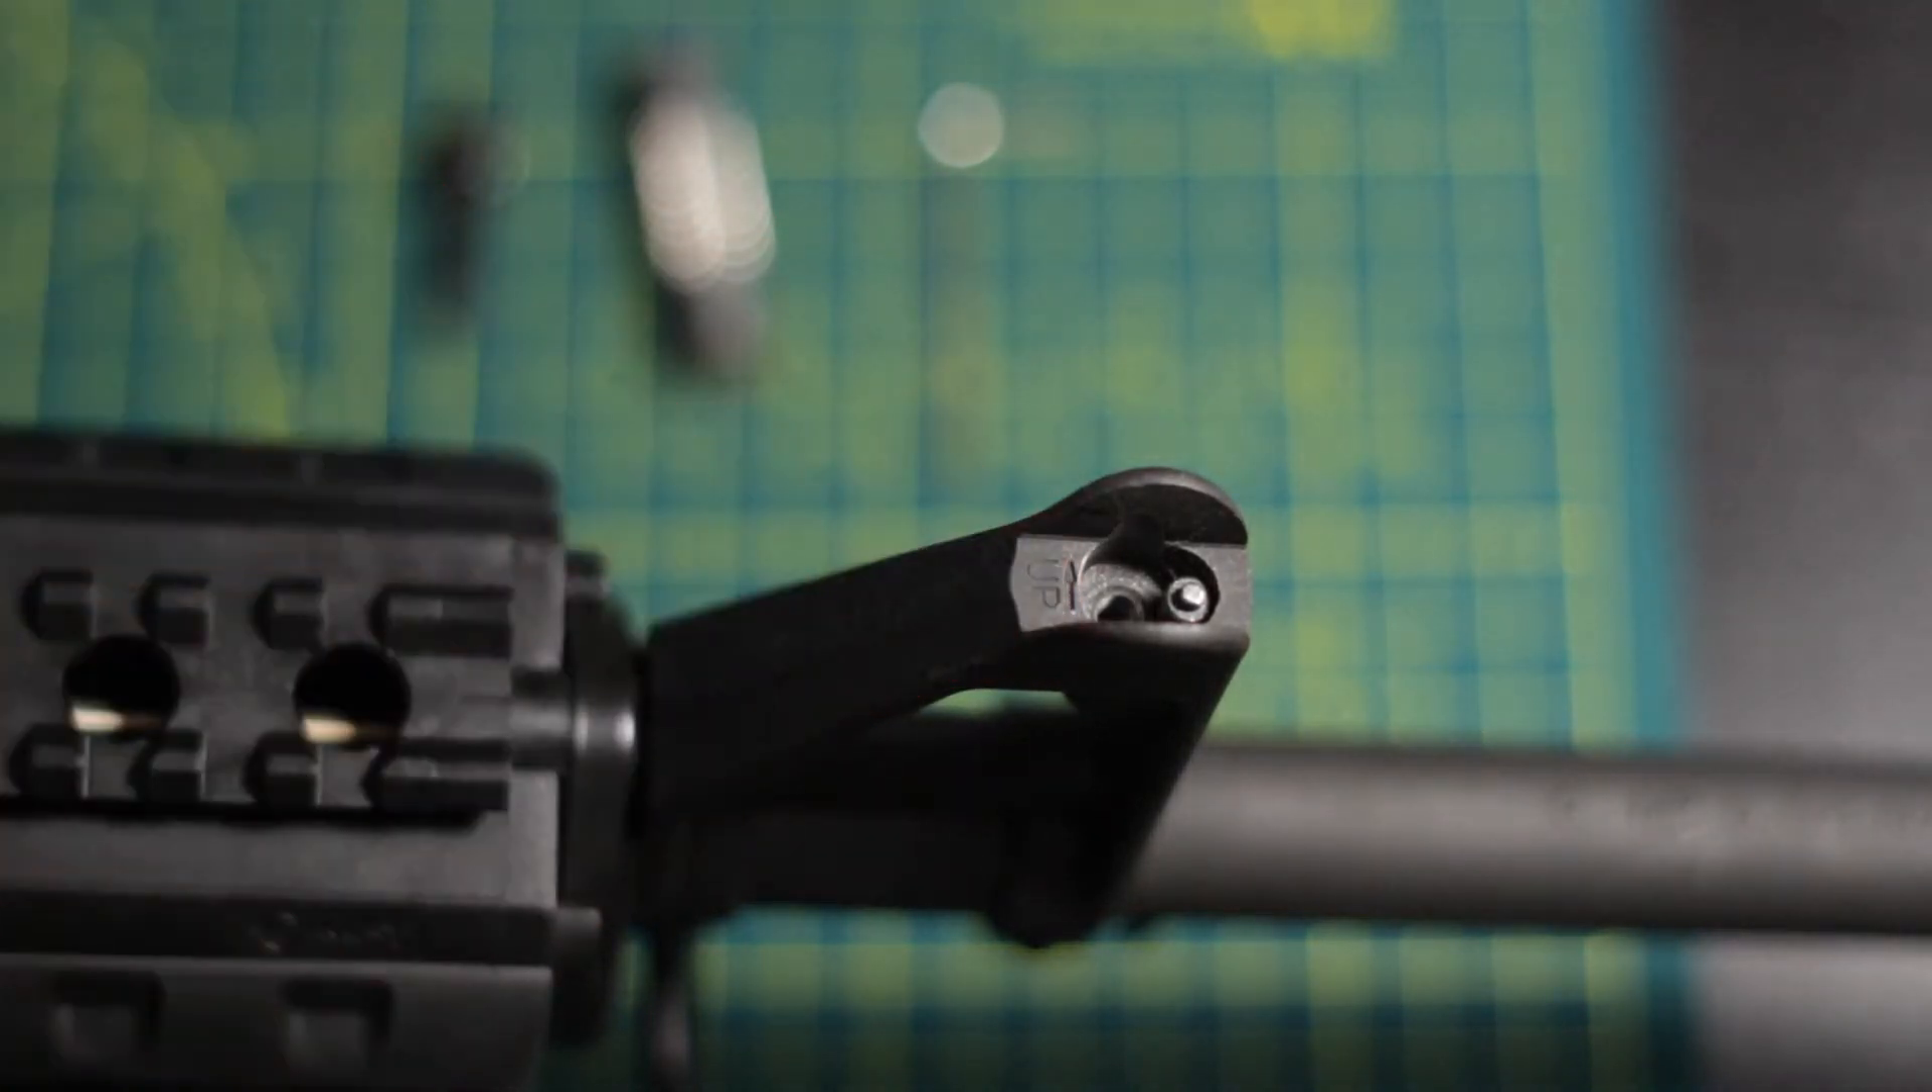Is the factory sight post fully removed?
Yes.